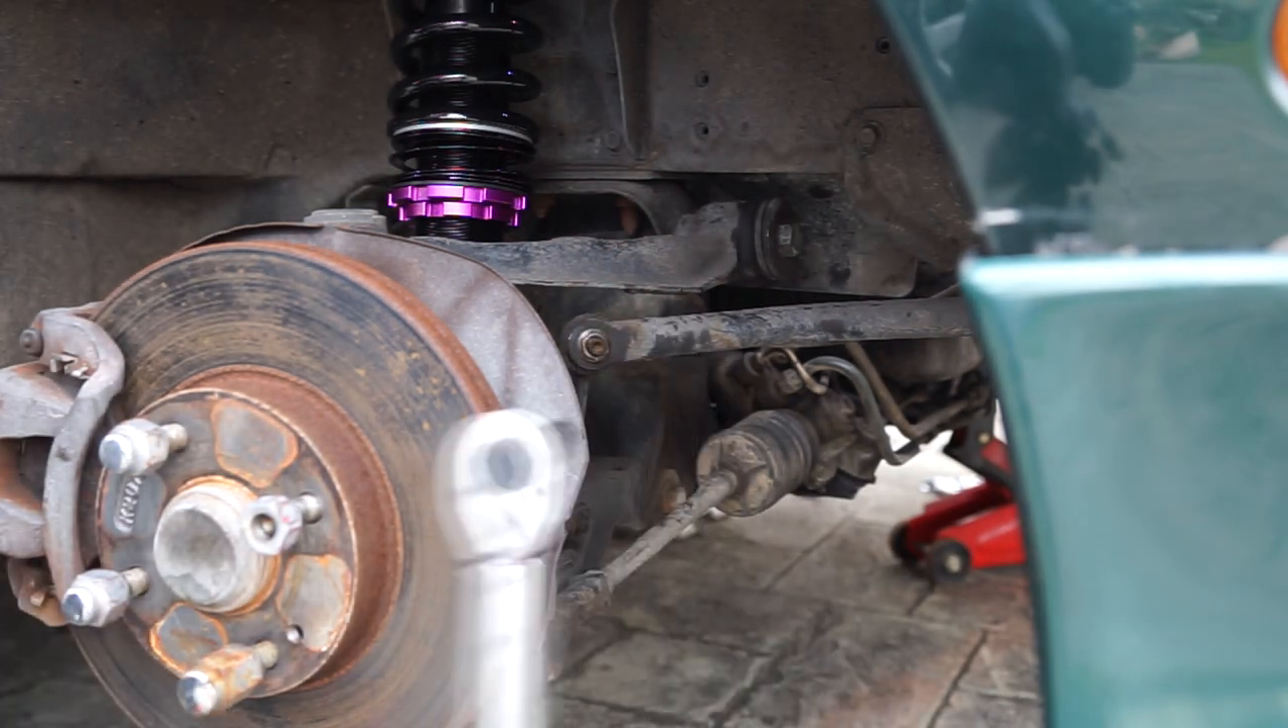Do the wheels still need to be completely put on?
Yes.